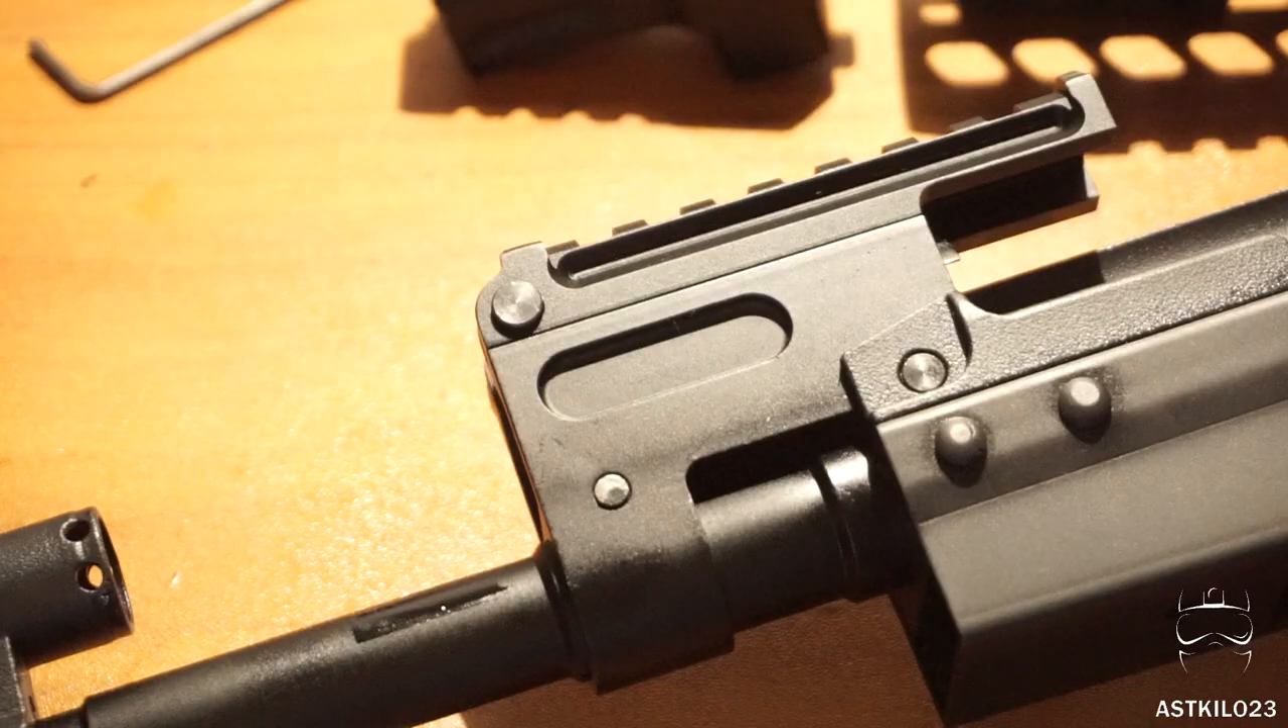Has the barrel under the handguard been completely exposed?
Yes.